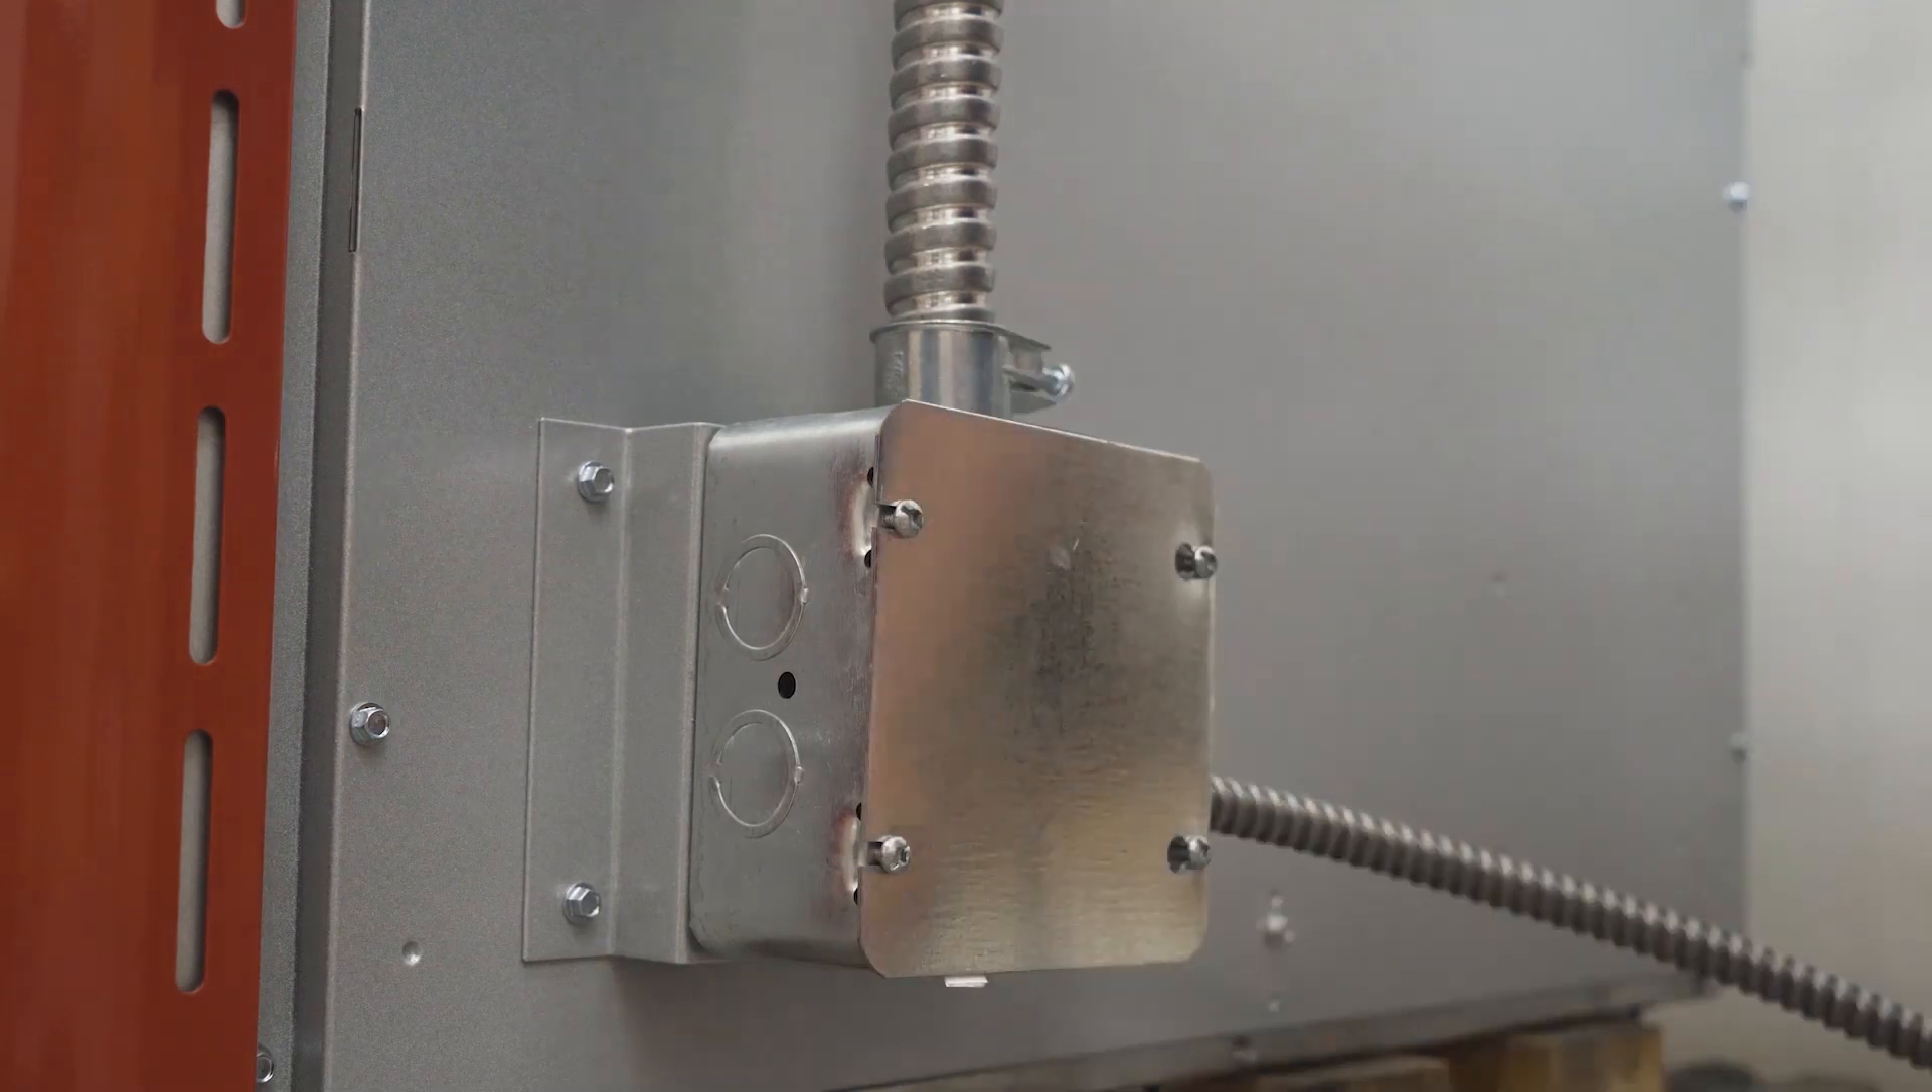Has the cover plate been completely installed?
Yes.